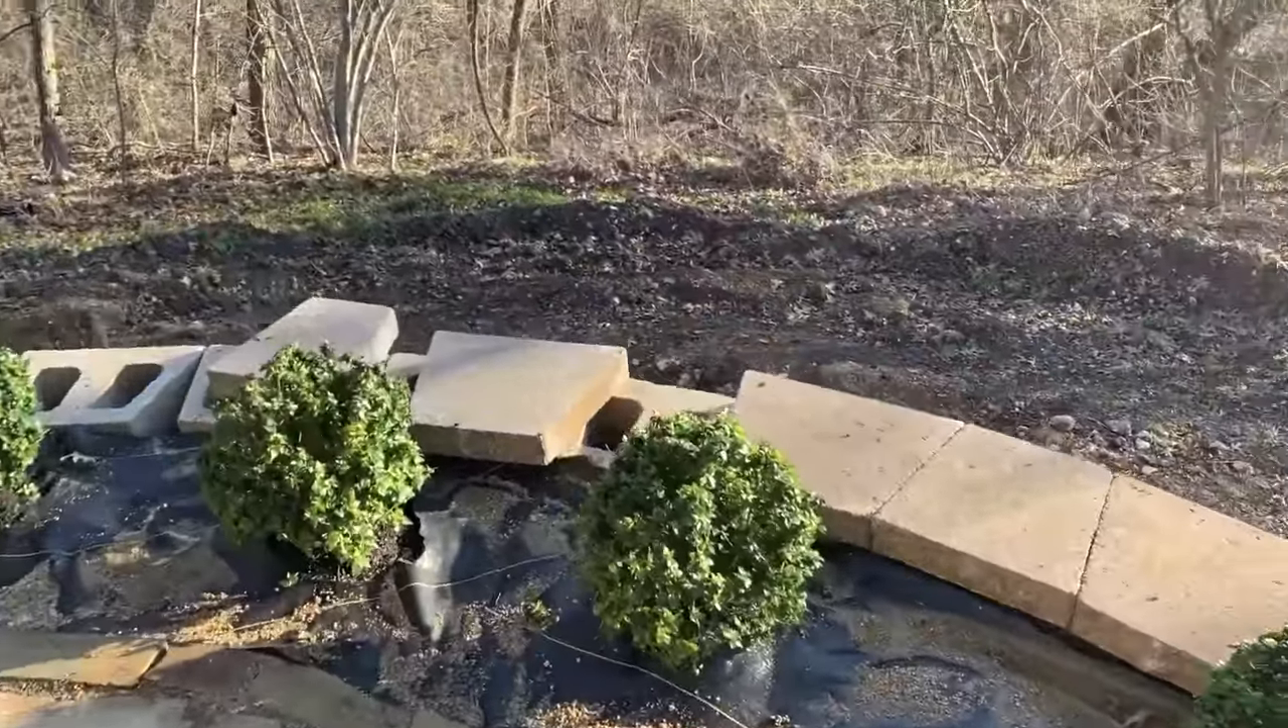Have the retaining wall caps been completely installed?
No.